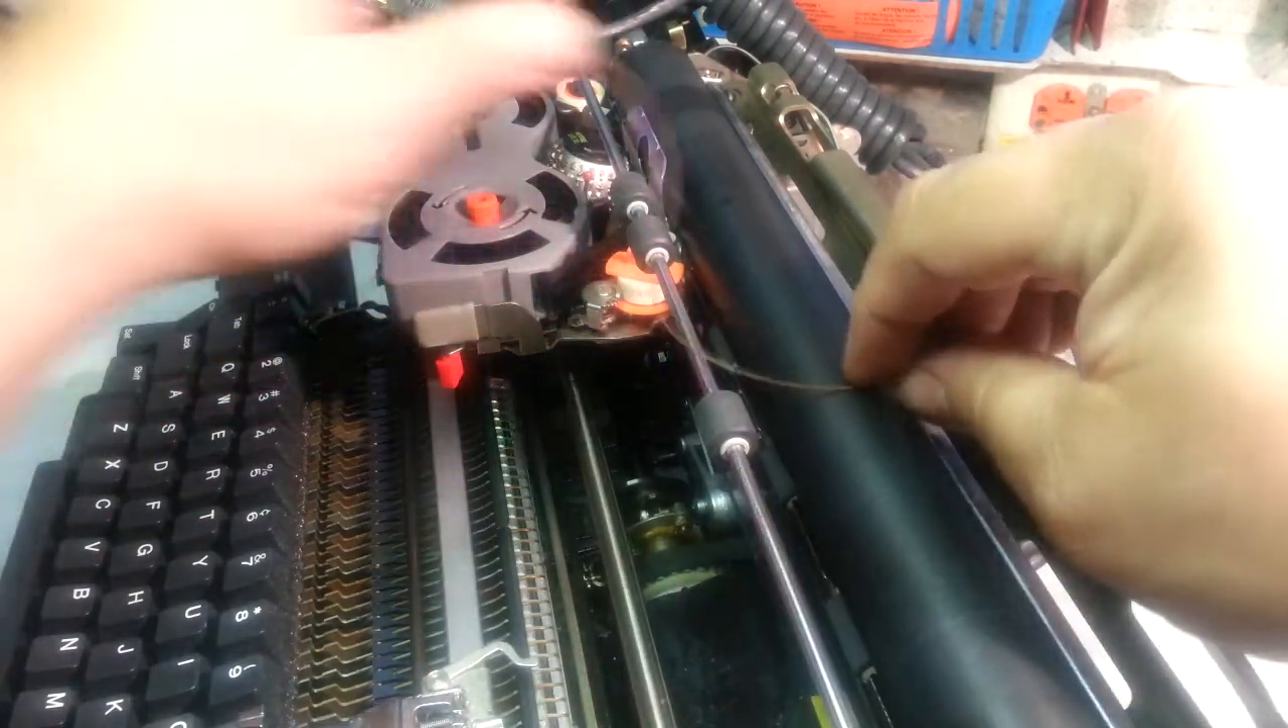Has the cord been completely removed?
No.